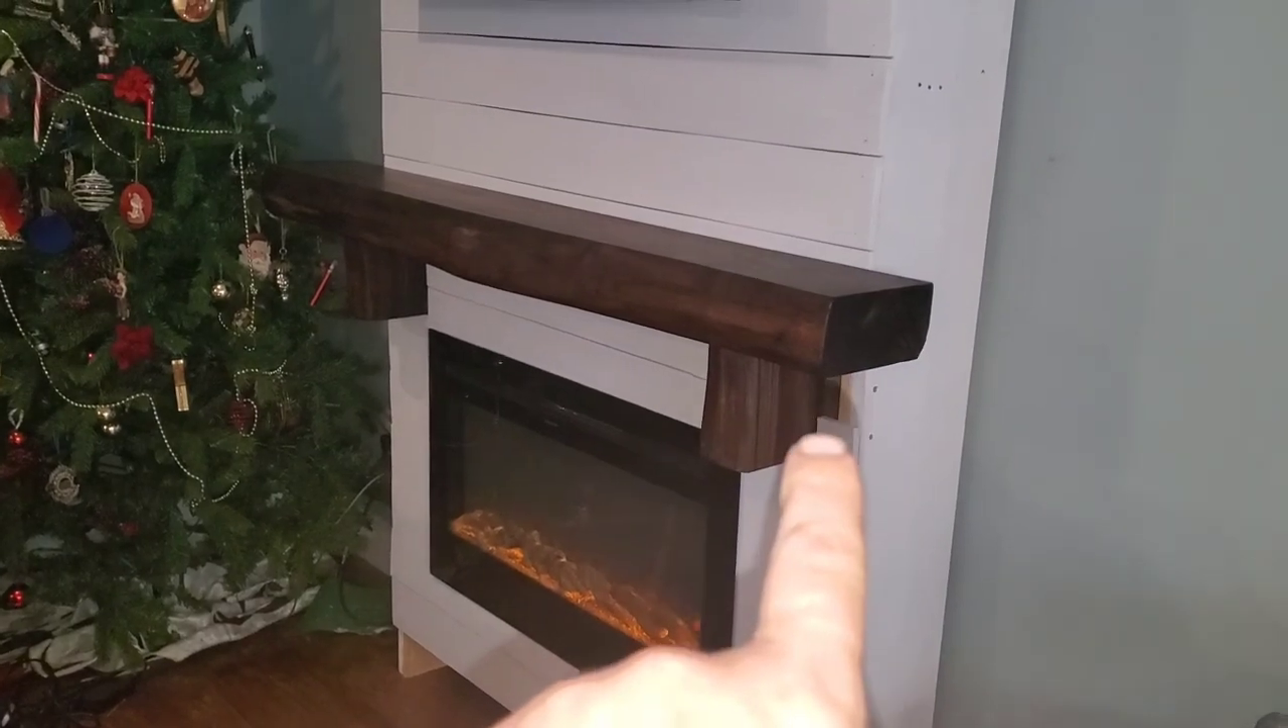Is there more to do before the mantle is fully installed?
No.